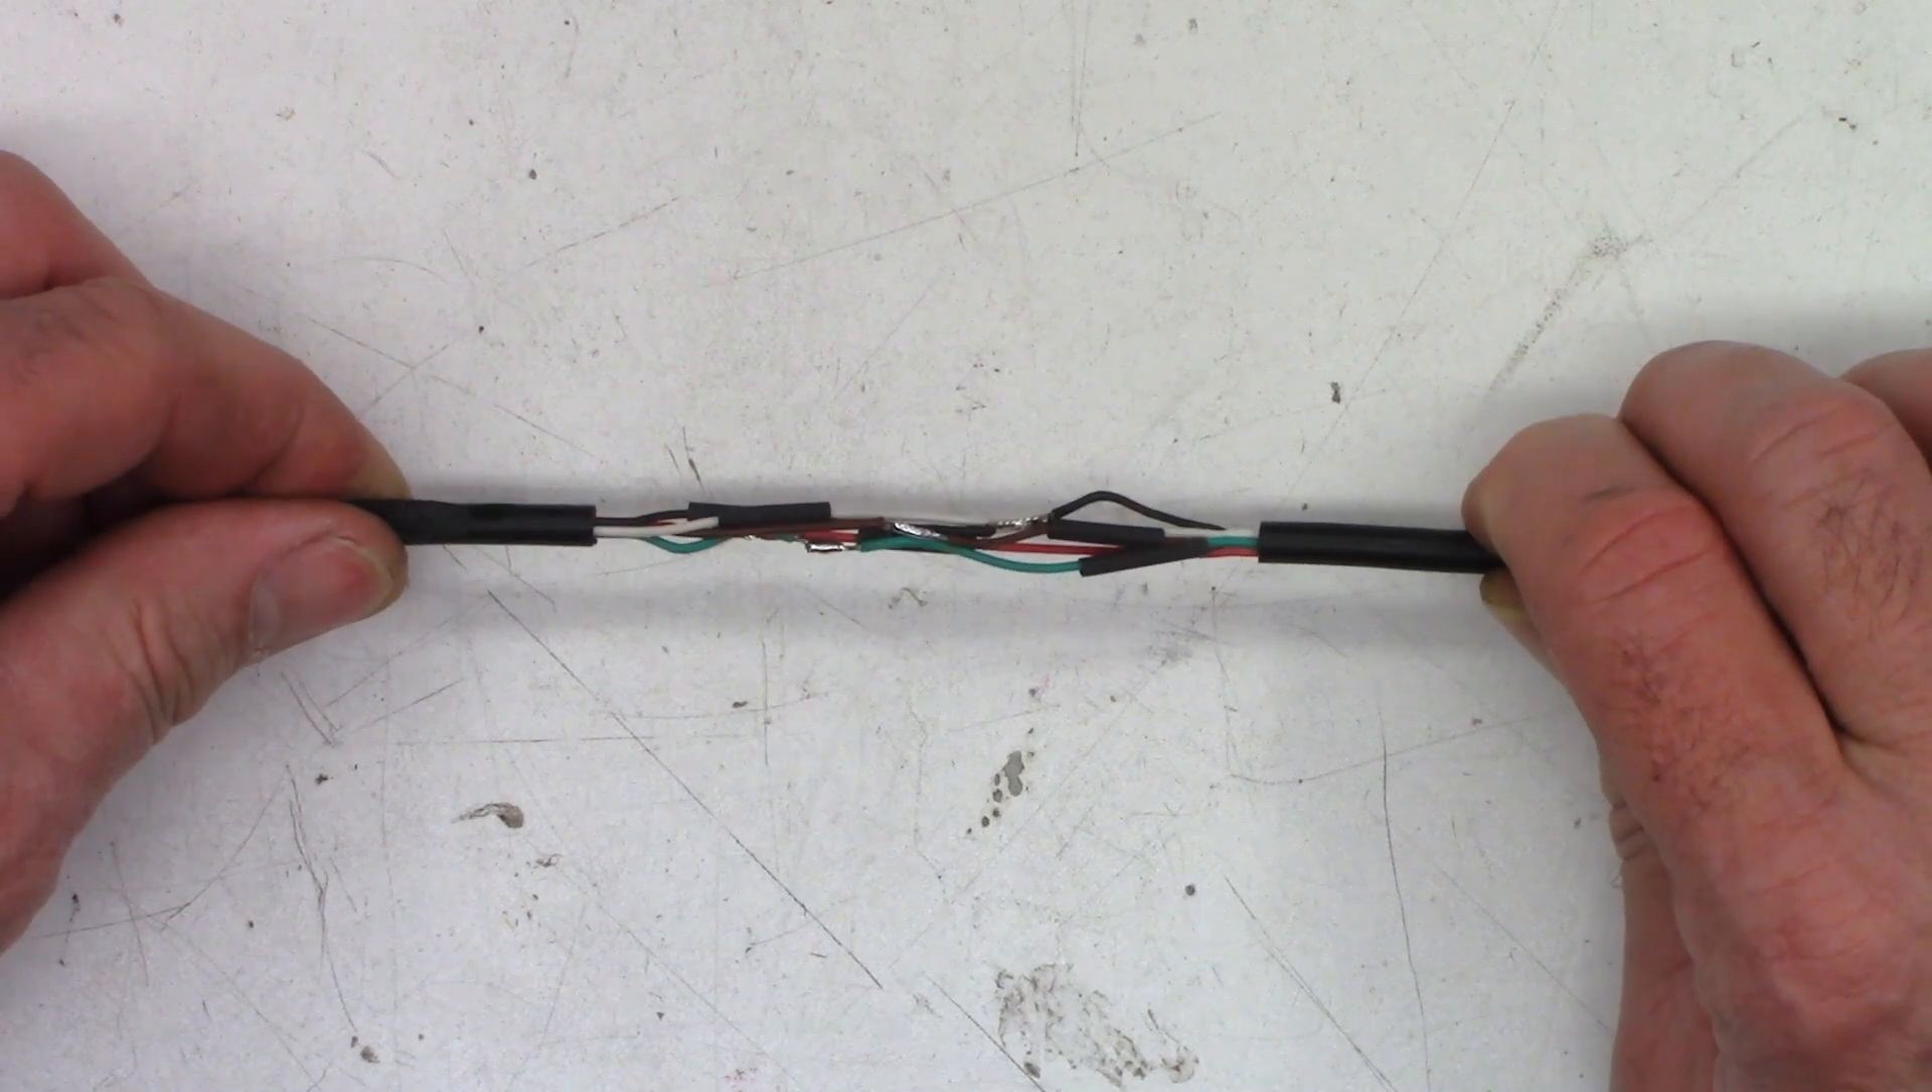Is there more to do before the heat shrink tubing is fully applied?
Yes.